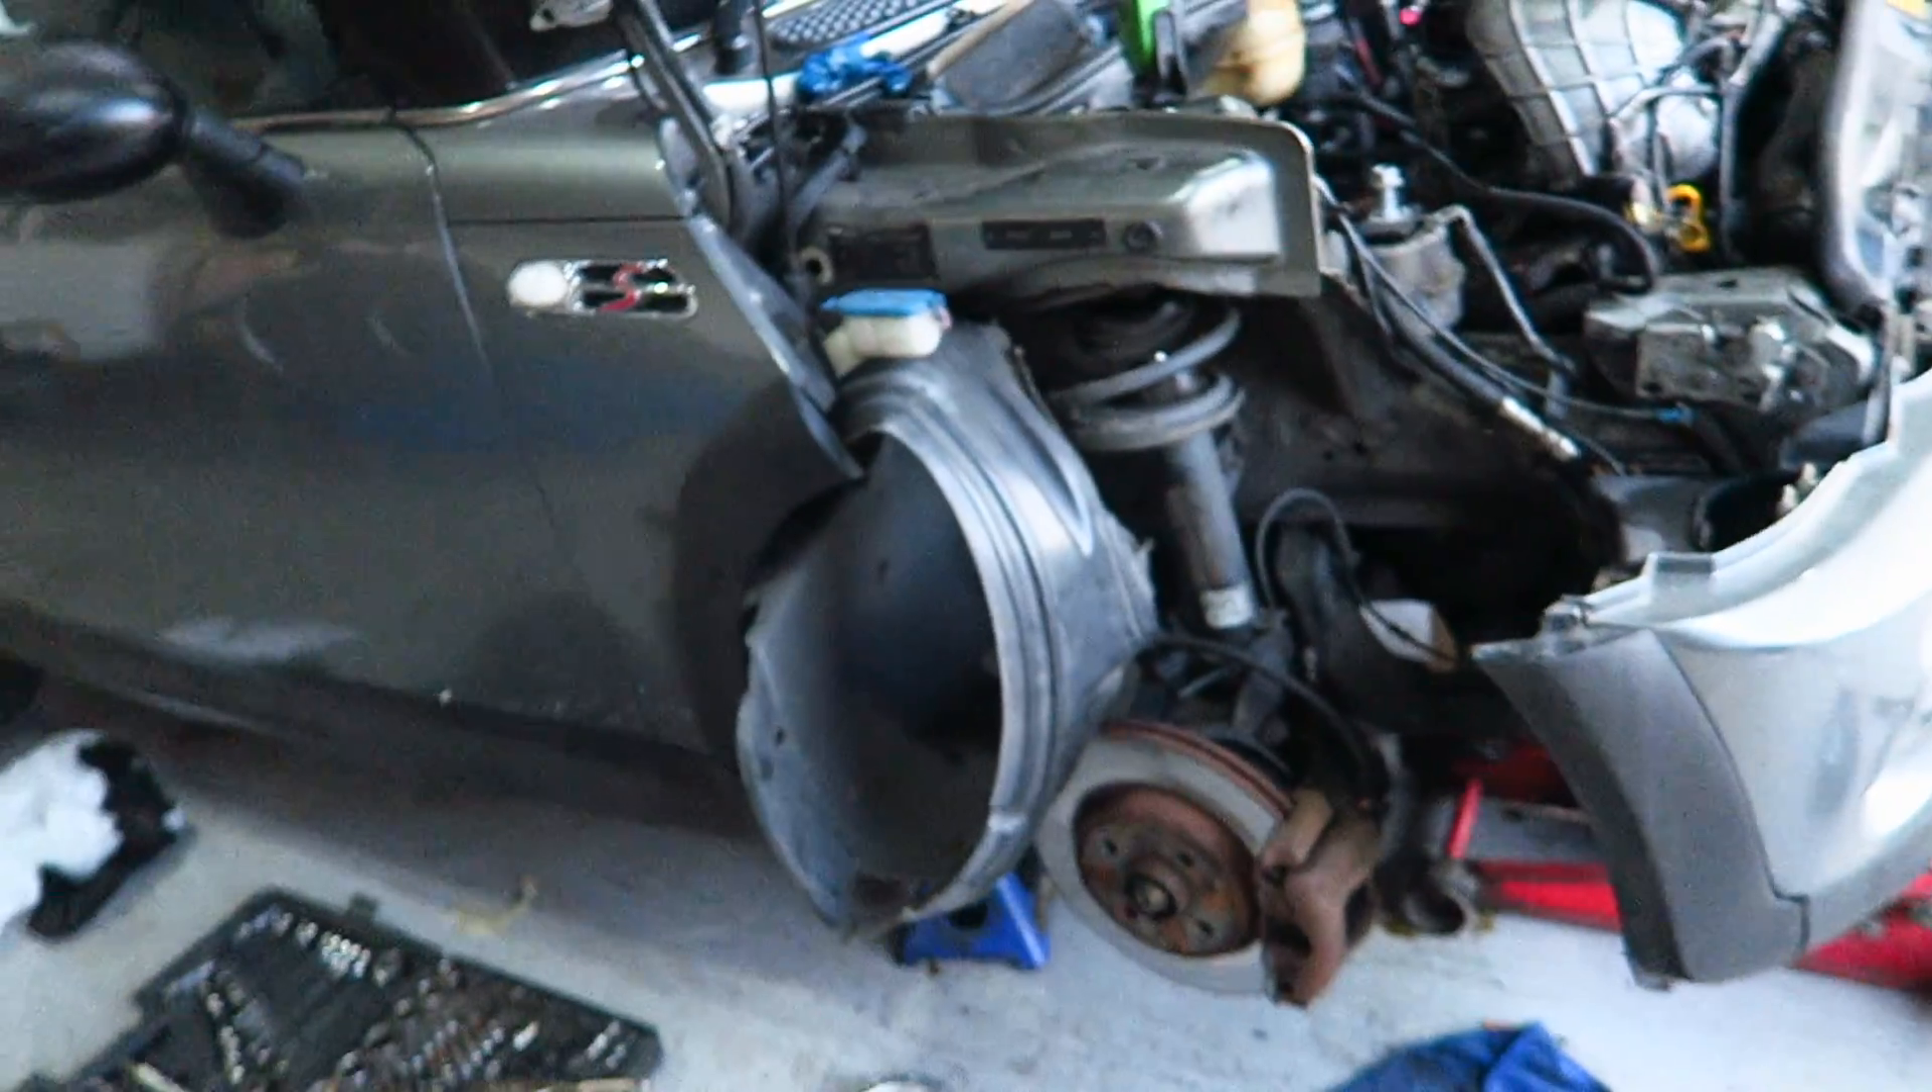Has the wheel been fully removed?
Yes.